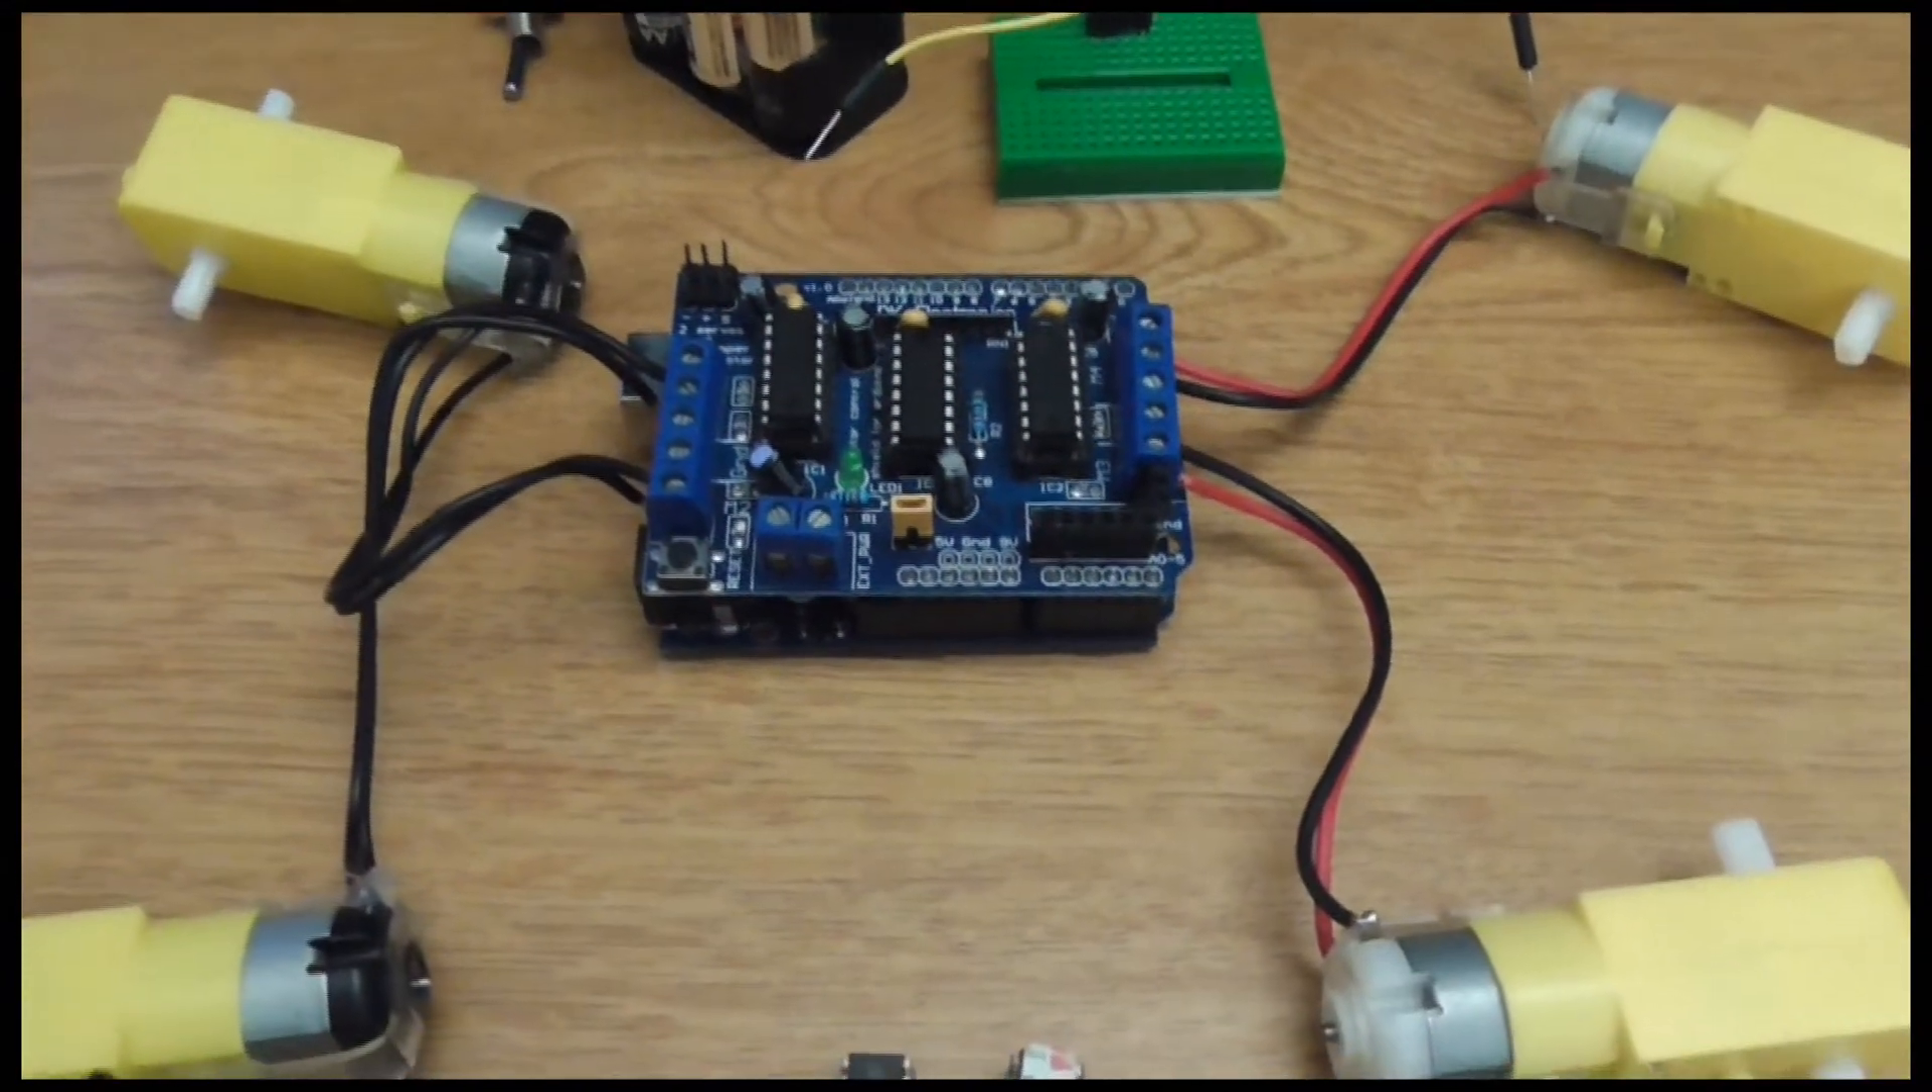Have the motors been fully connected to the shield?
Yes.